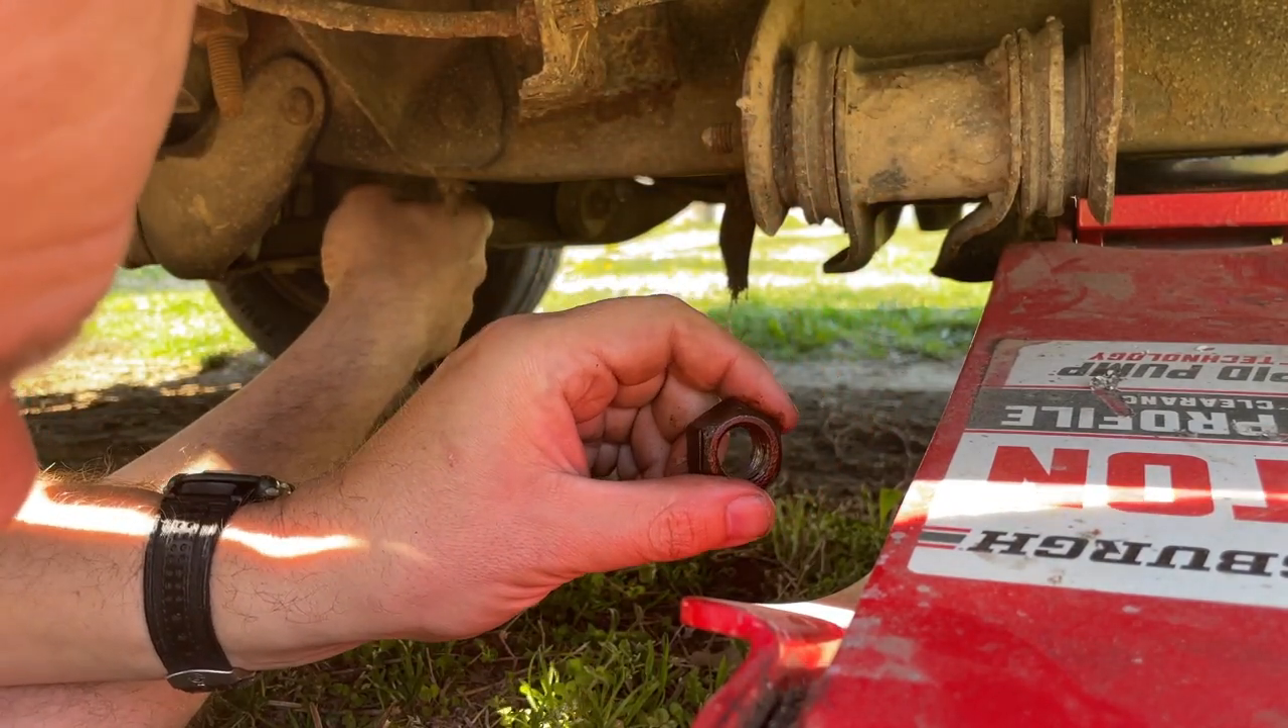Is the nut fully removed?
Yes.